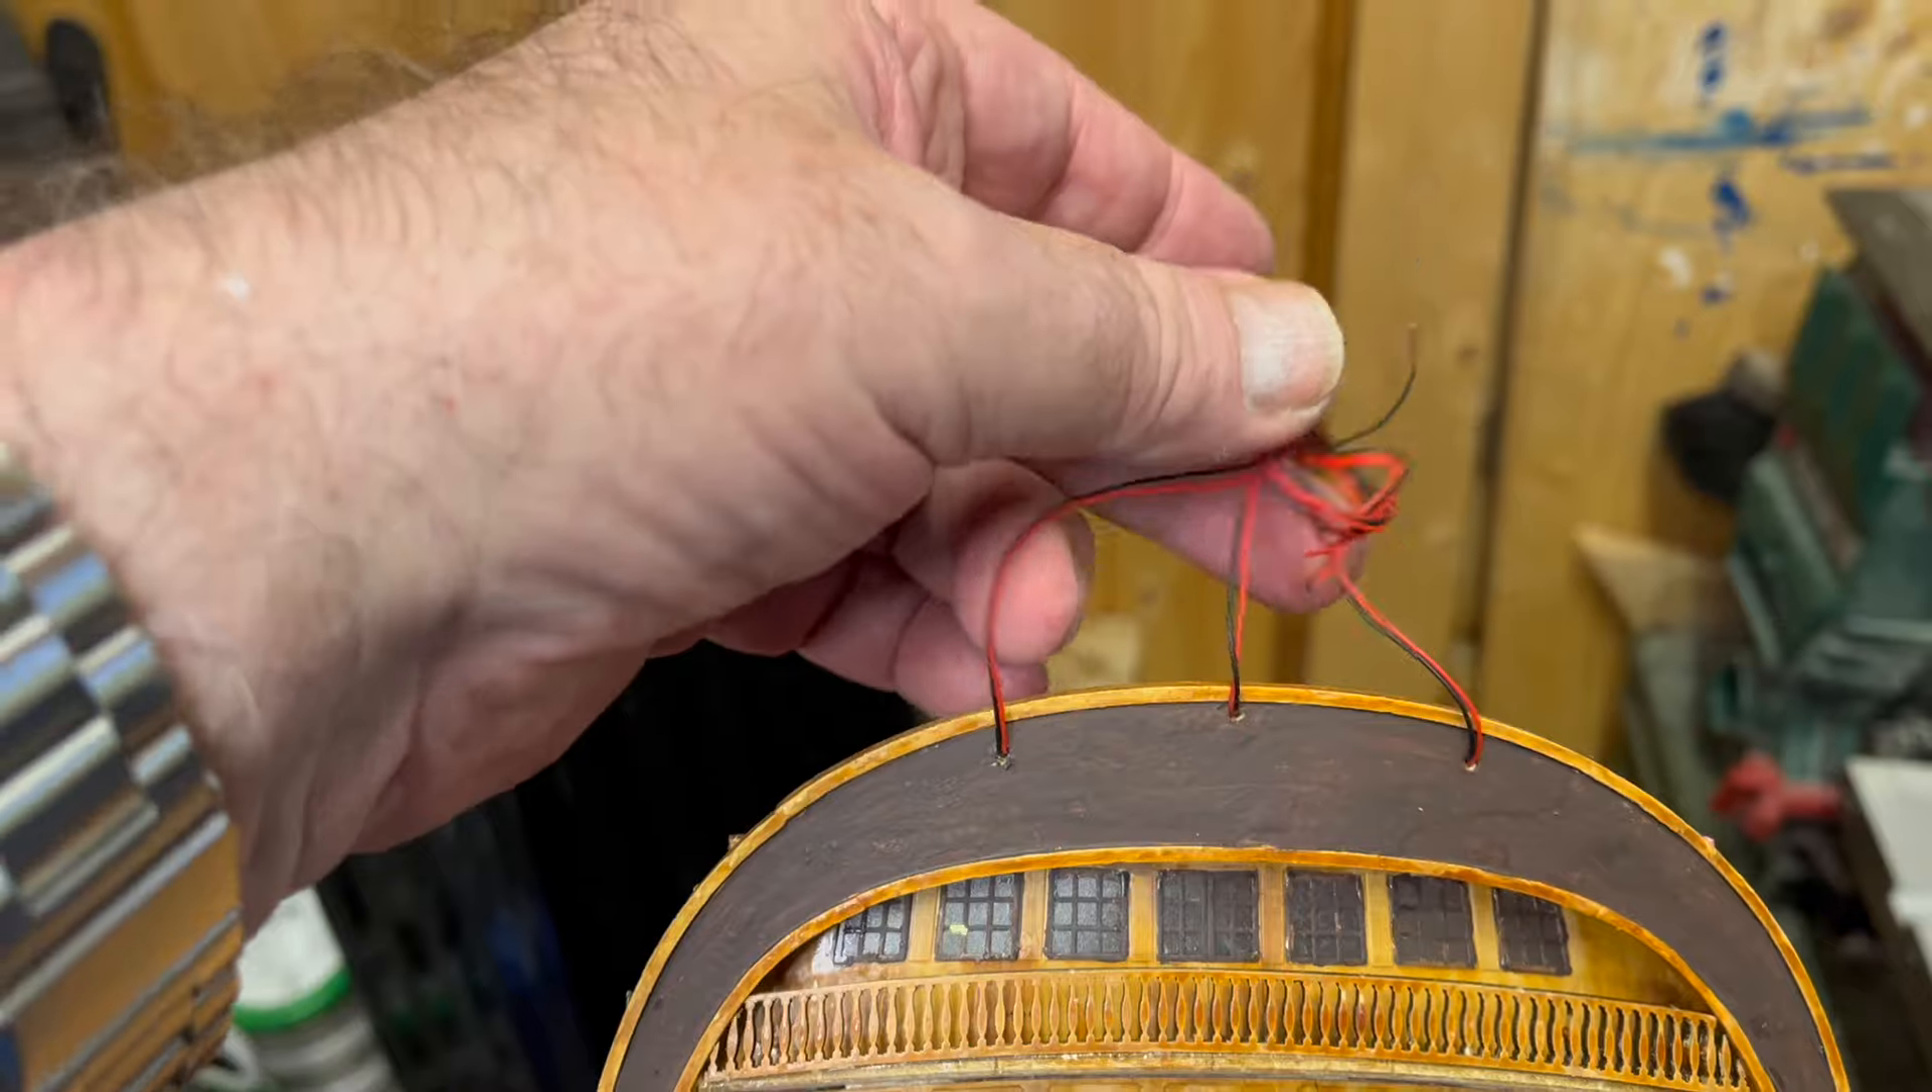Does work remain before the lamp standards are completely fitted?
Yes.